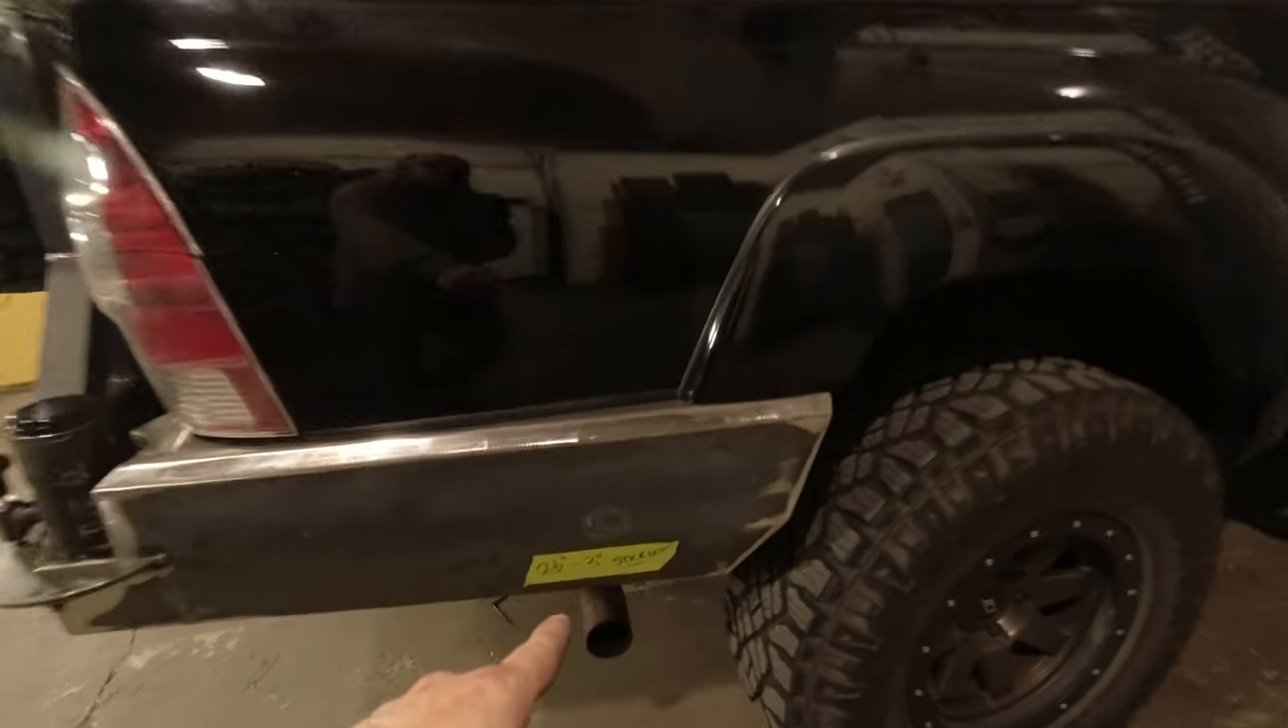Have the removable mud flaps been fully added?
No.